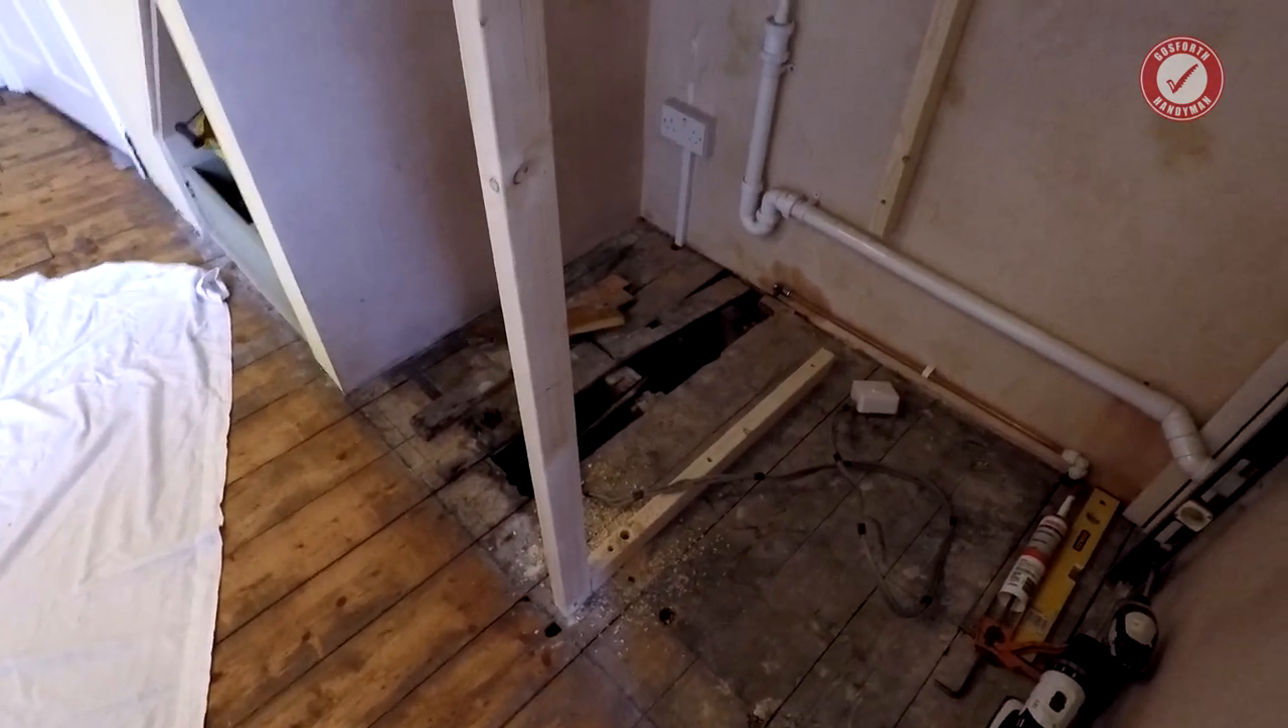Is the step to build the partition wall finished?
No.